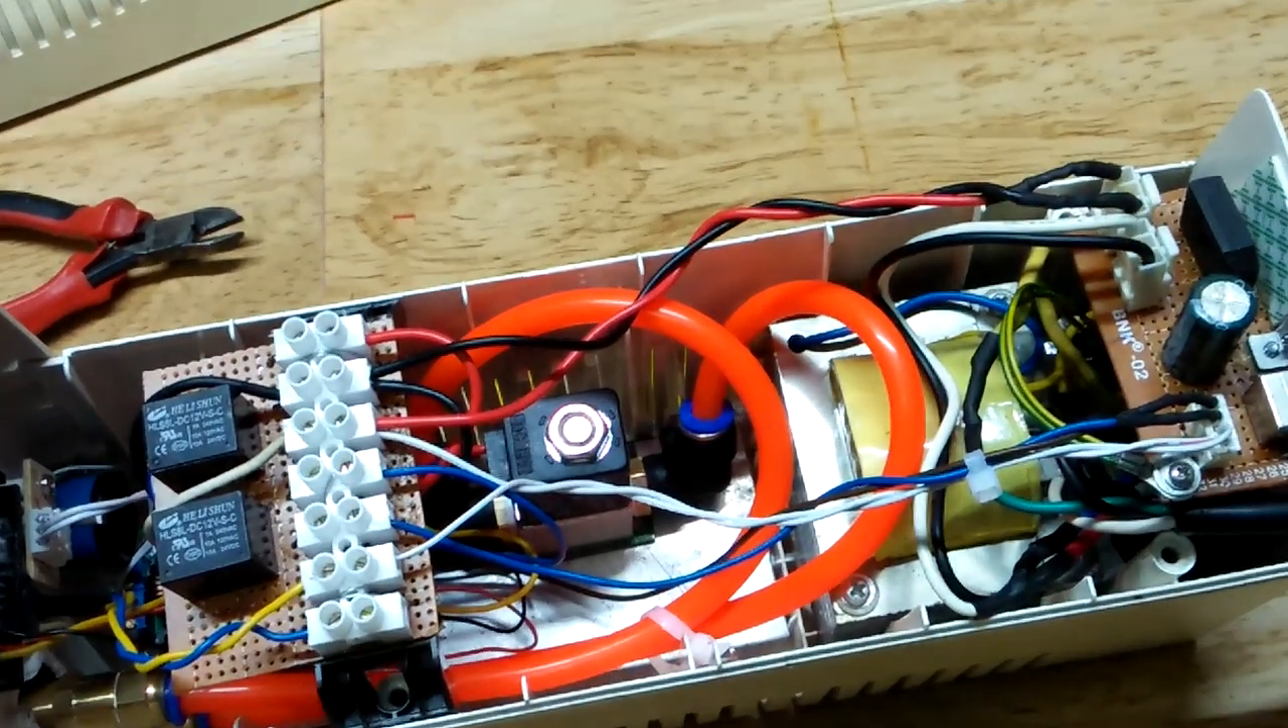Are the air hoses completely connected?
Yes.